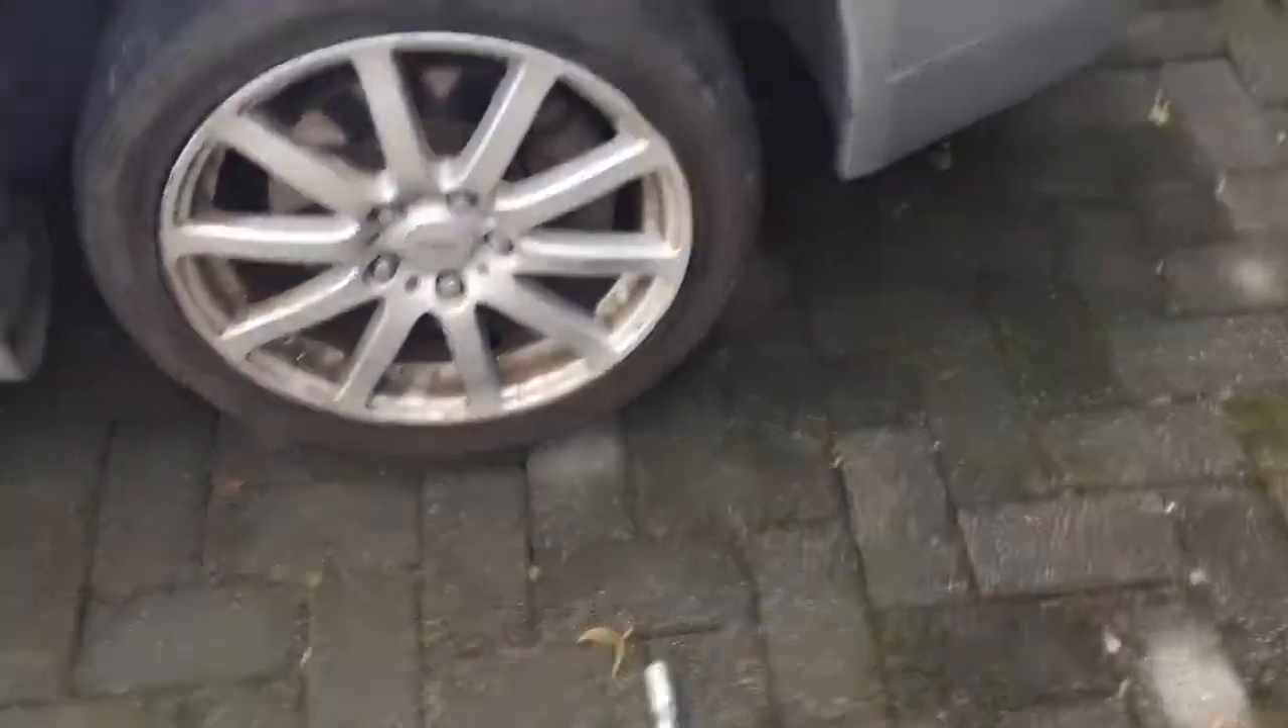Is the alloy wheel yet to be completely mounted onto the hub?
No.